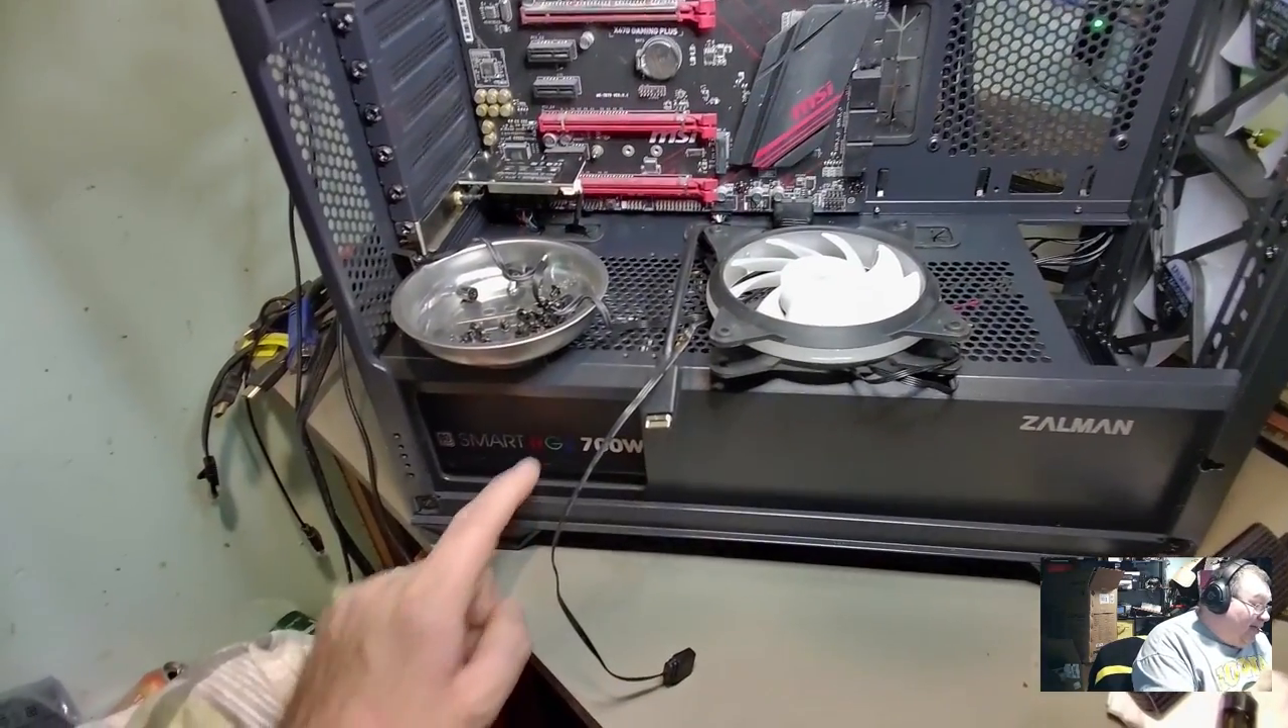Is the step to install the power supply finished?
Yes.